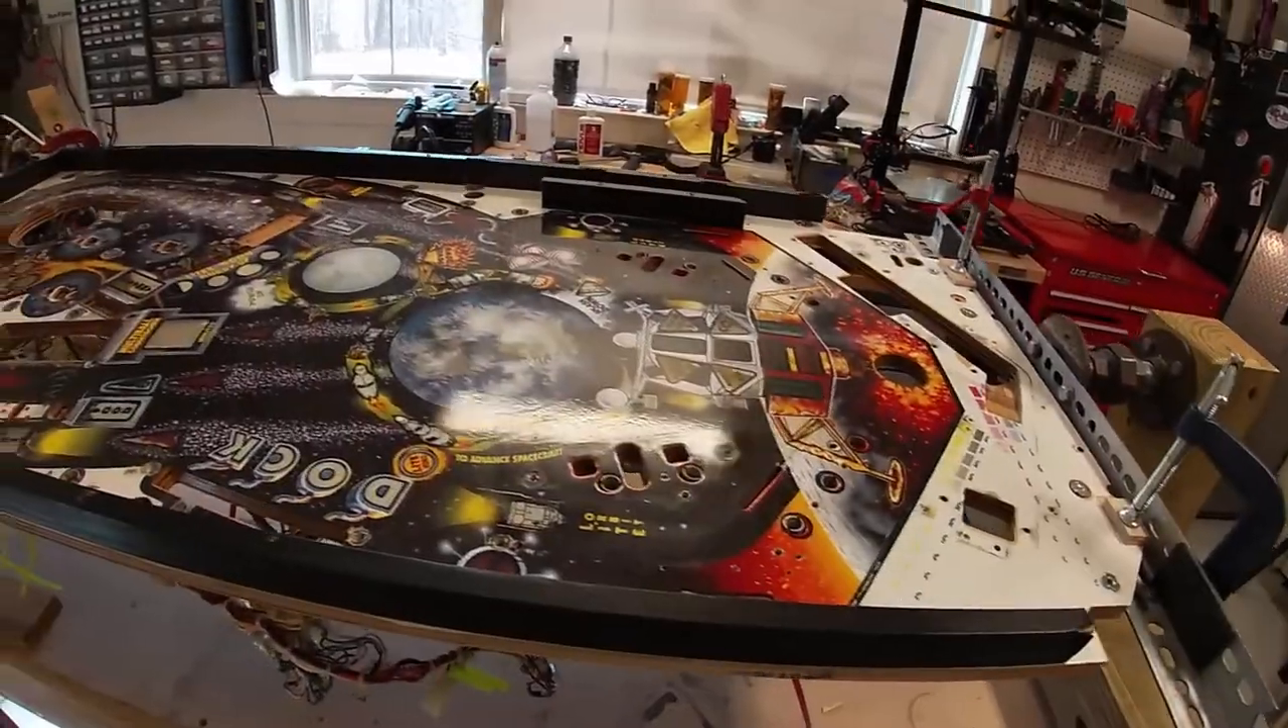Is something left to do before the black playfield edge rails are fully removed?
Yes.